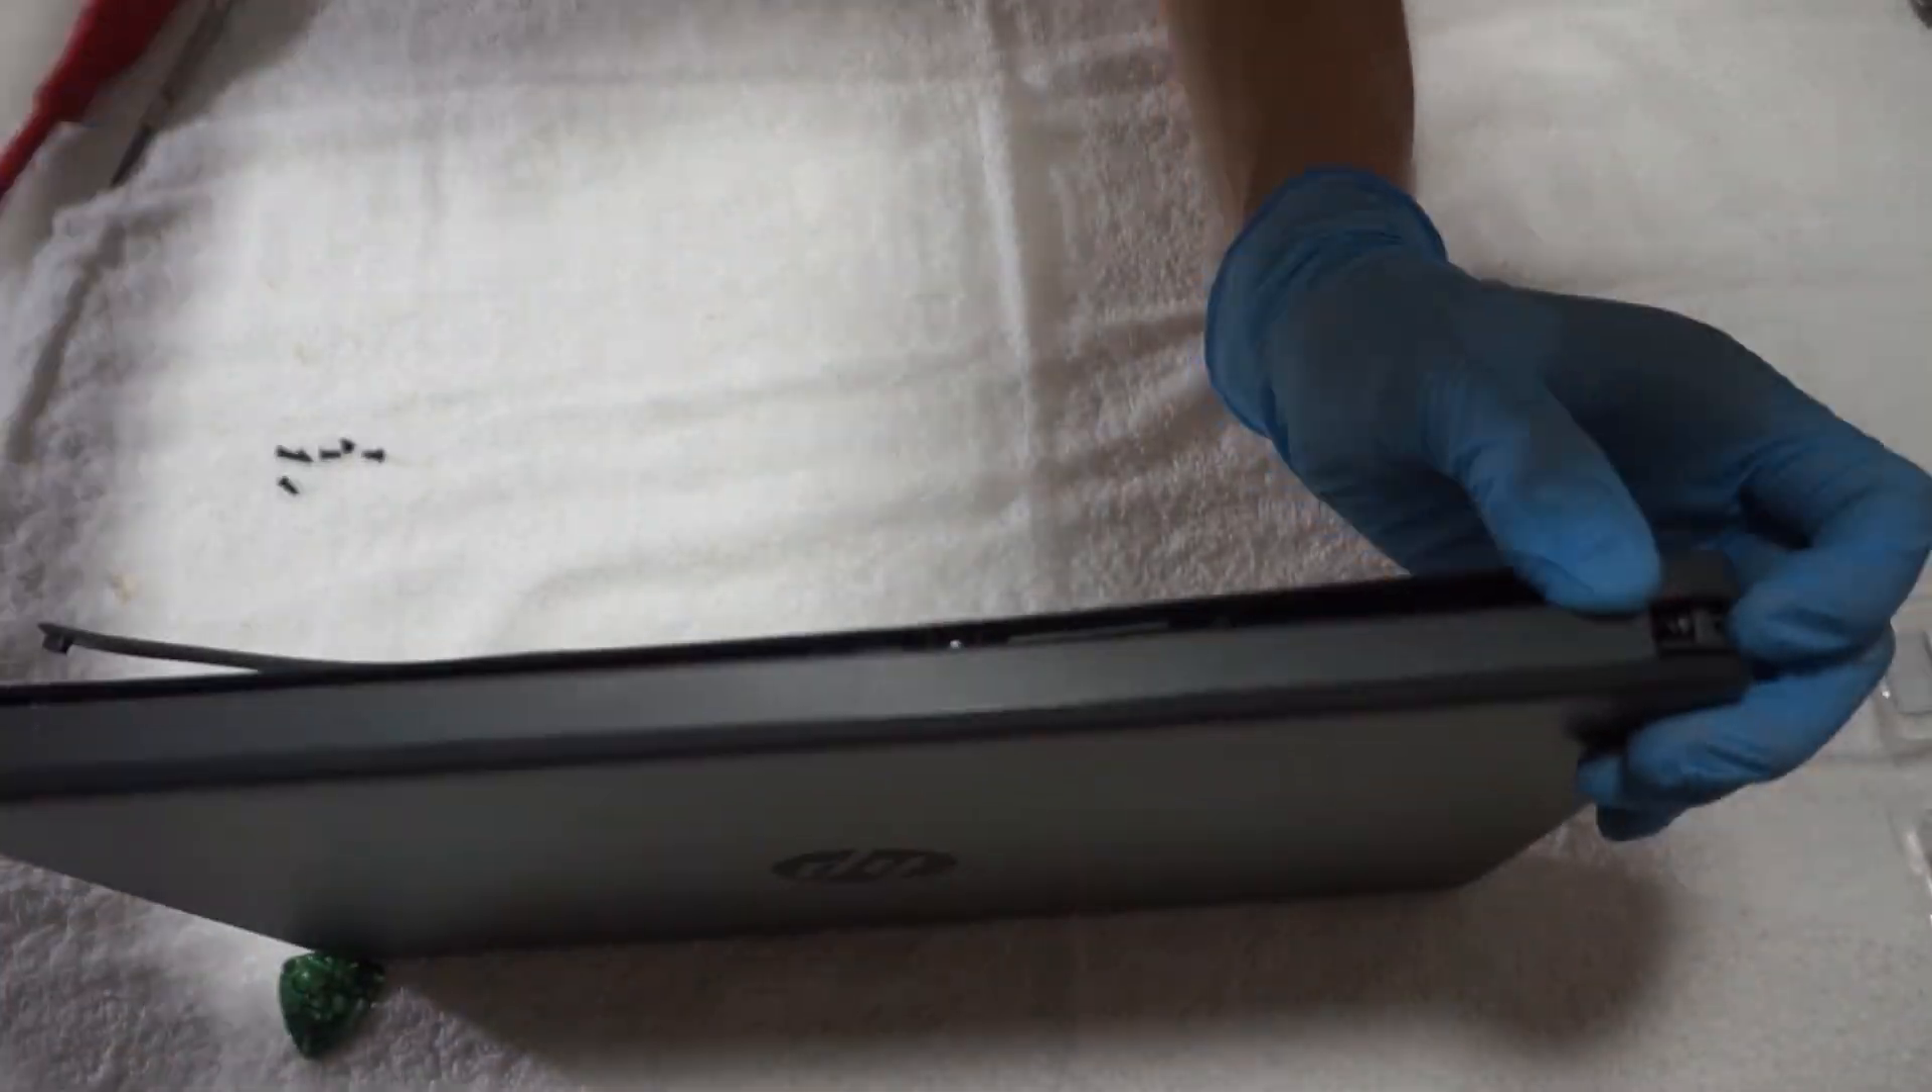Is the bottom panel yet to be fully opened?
Yes.